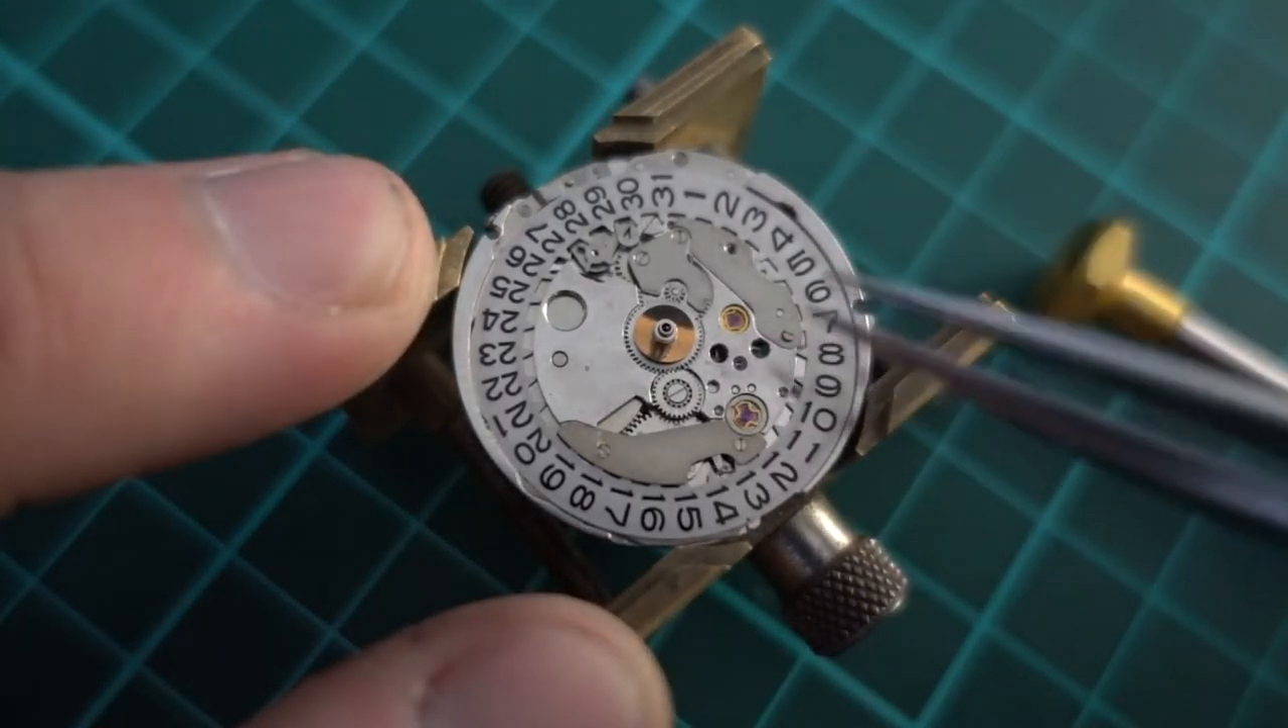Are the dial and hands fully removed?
Yes.